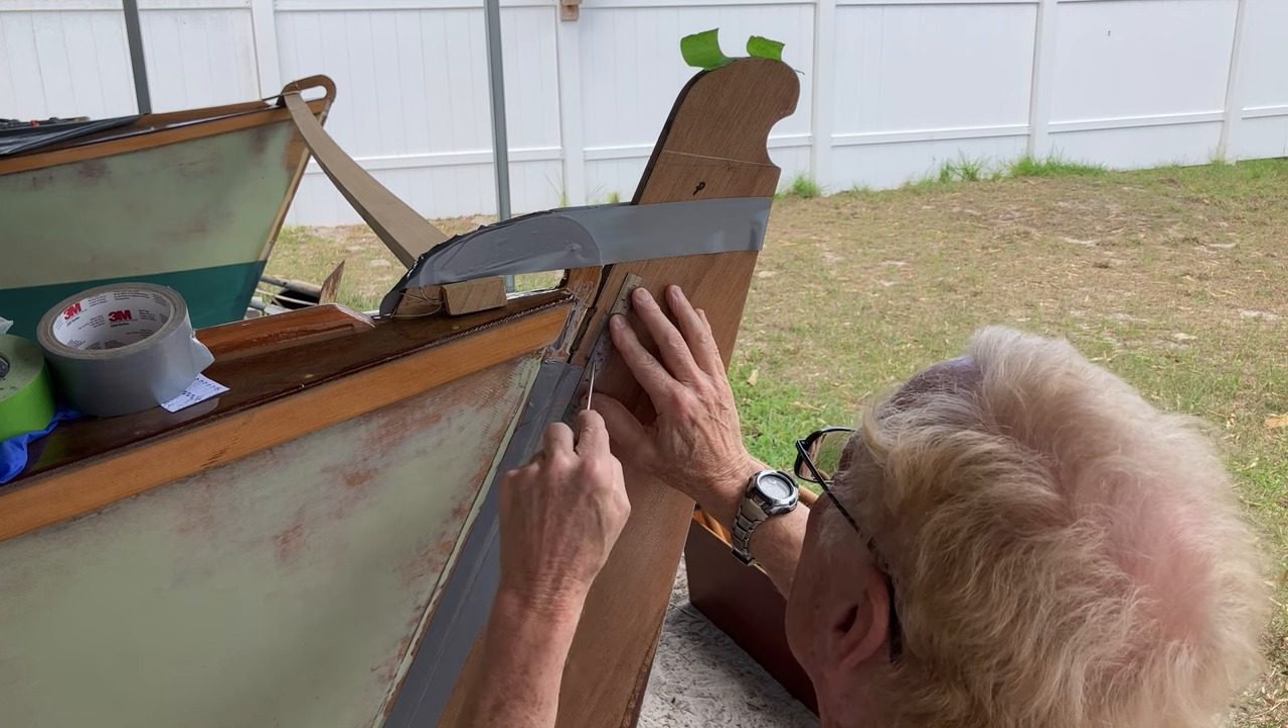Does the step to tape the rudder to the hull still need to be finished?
No.